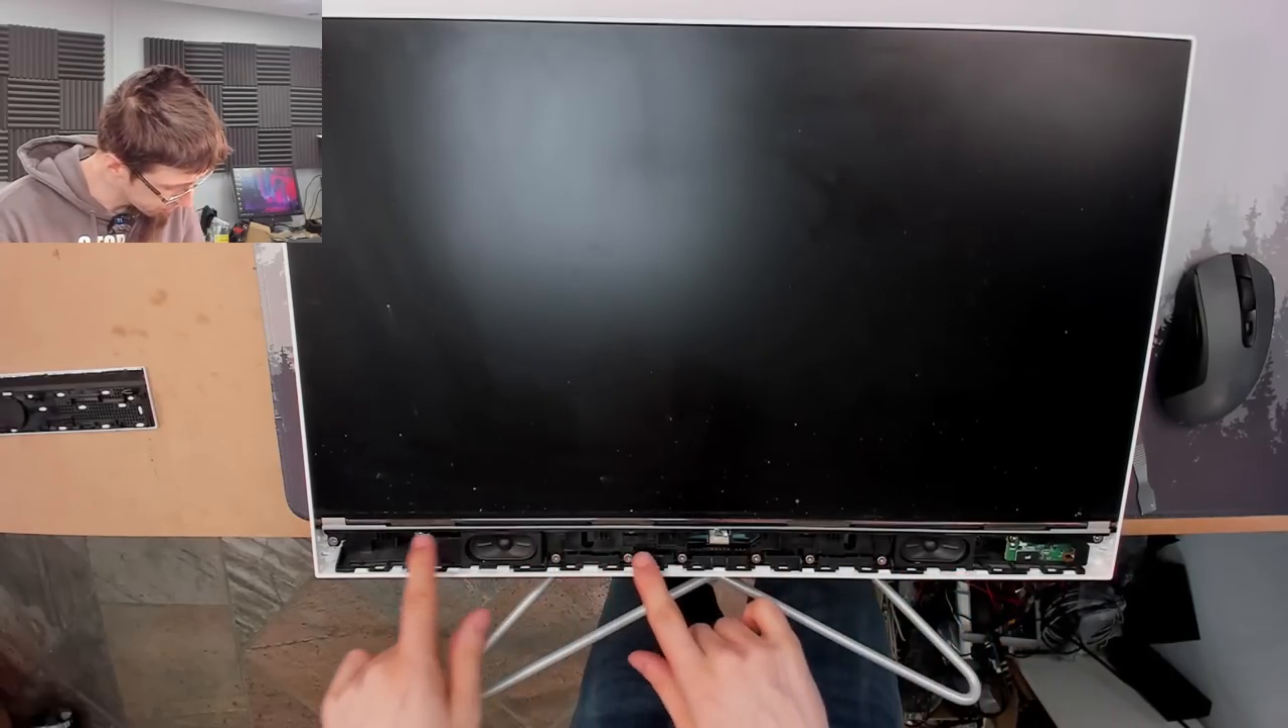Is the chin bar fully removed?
Yes.